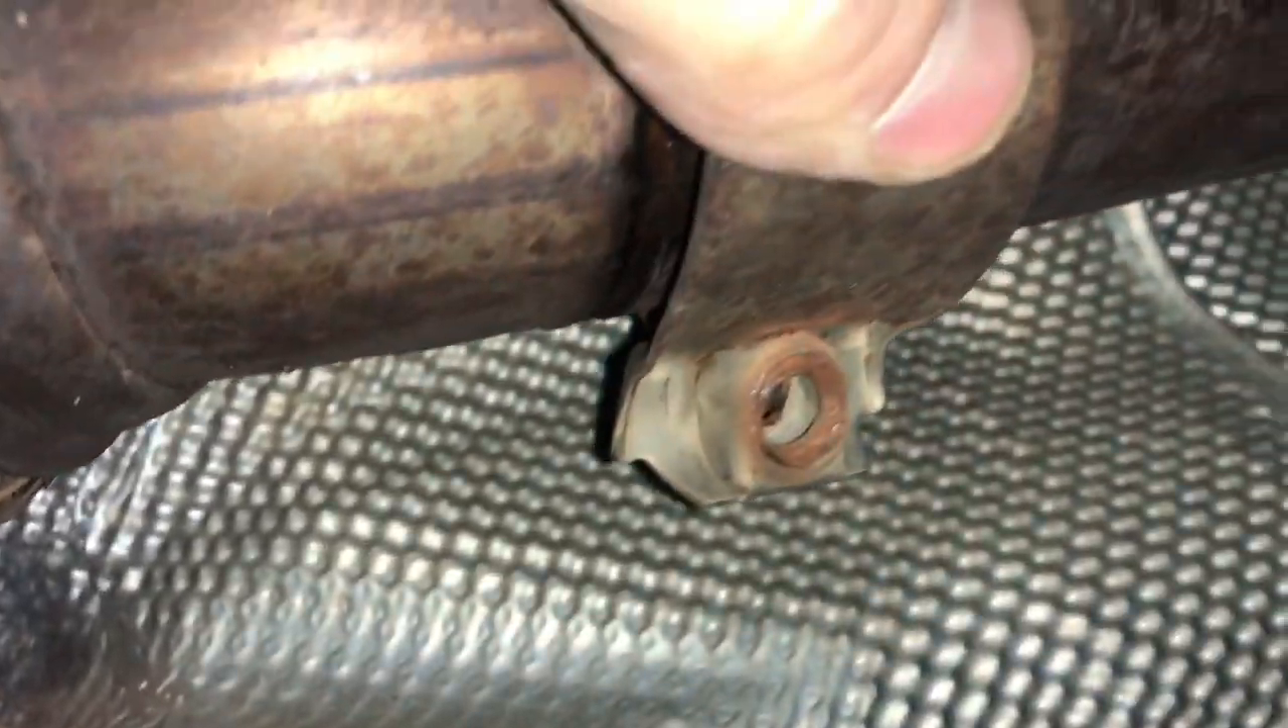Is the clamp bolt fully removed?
Yes.